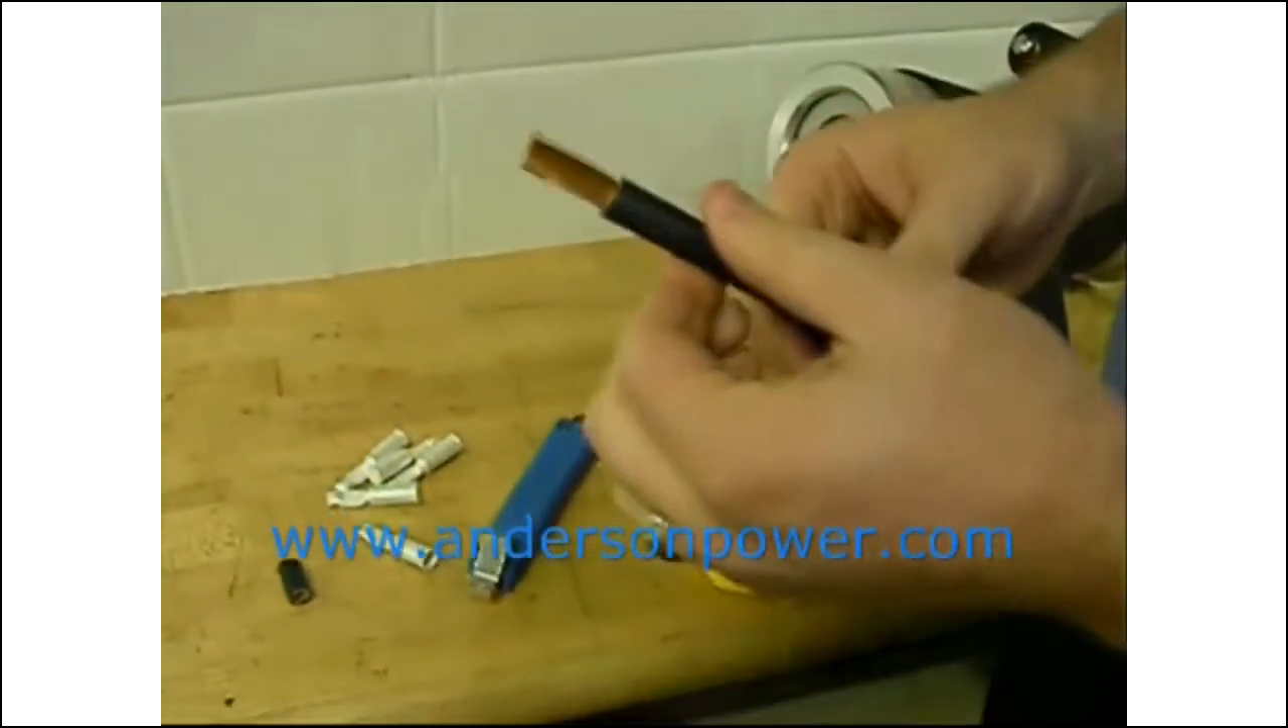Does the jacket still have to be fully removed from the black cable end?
No.